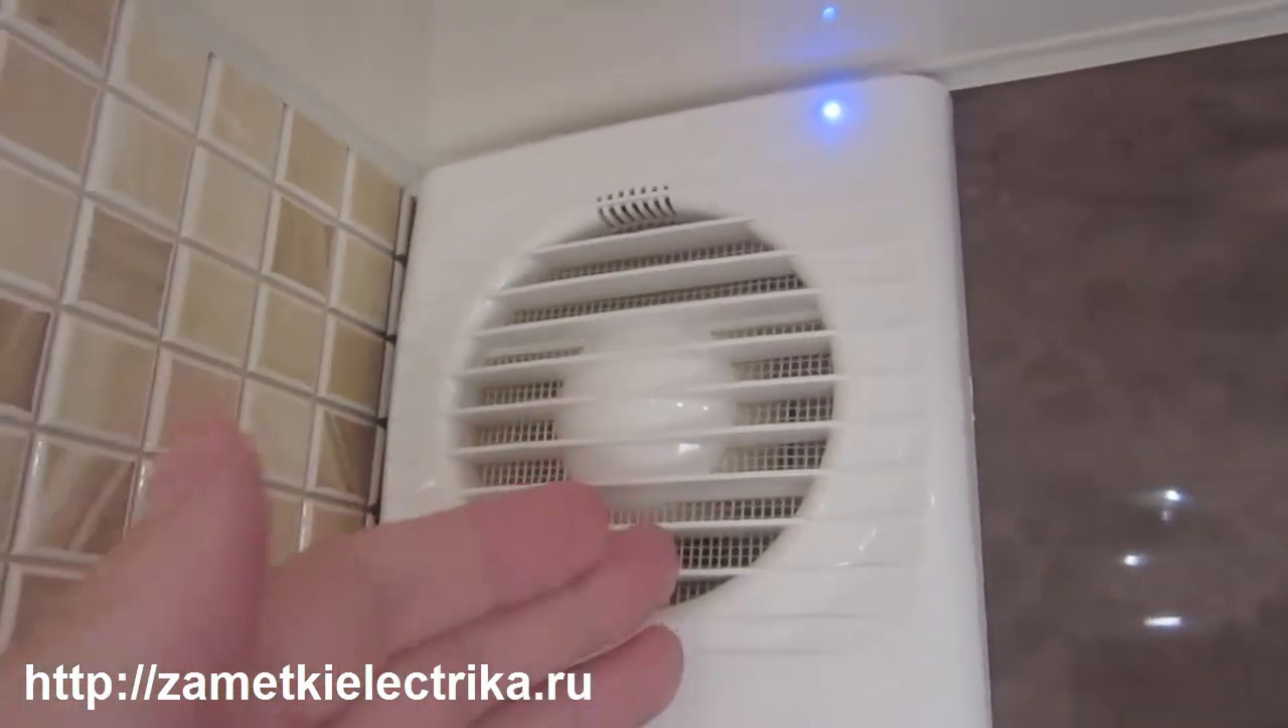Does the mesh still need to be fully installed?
No.